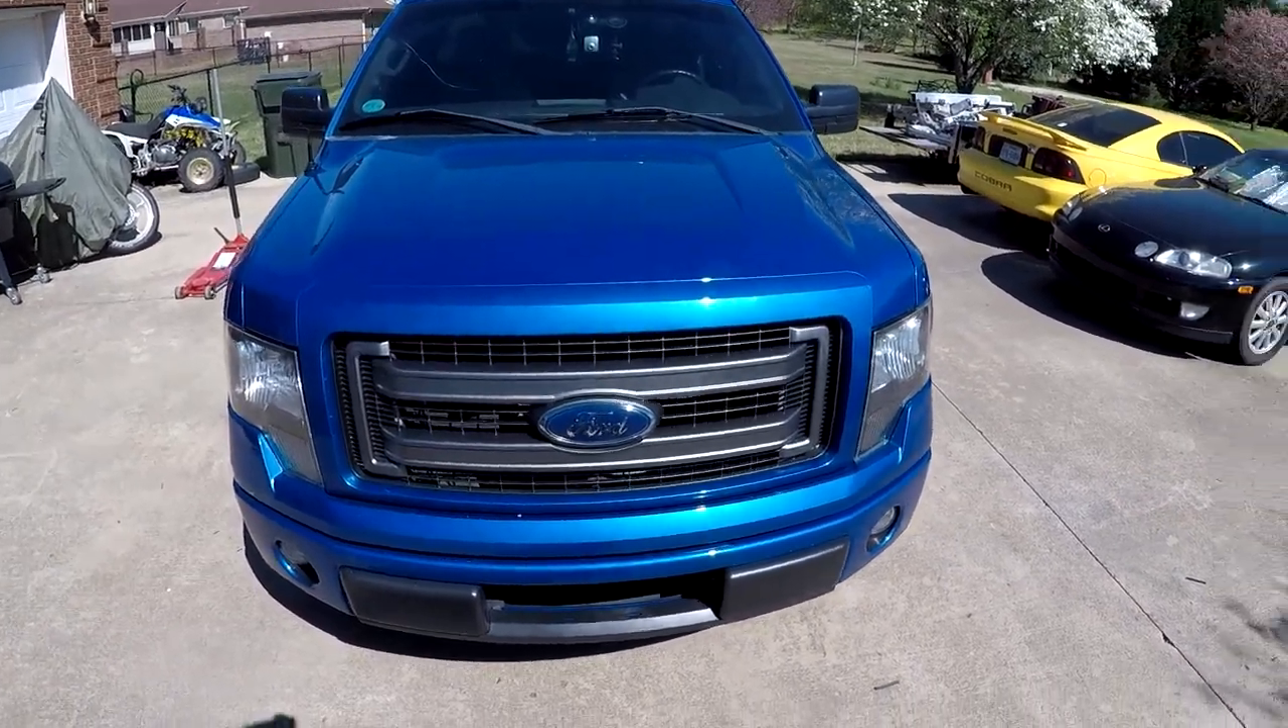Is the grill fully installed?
Yes.